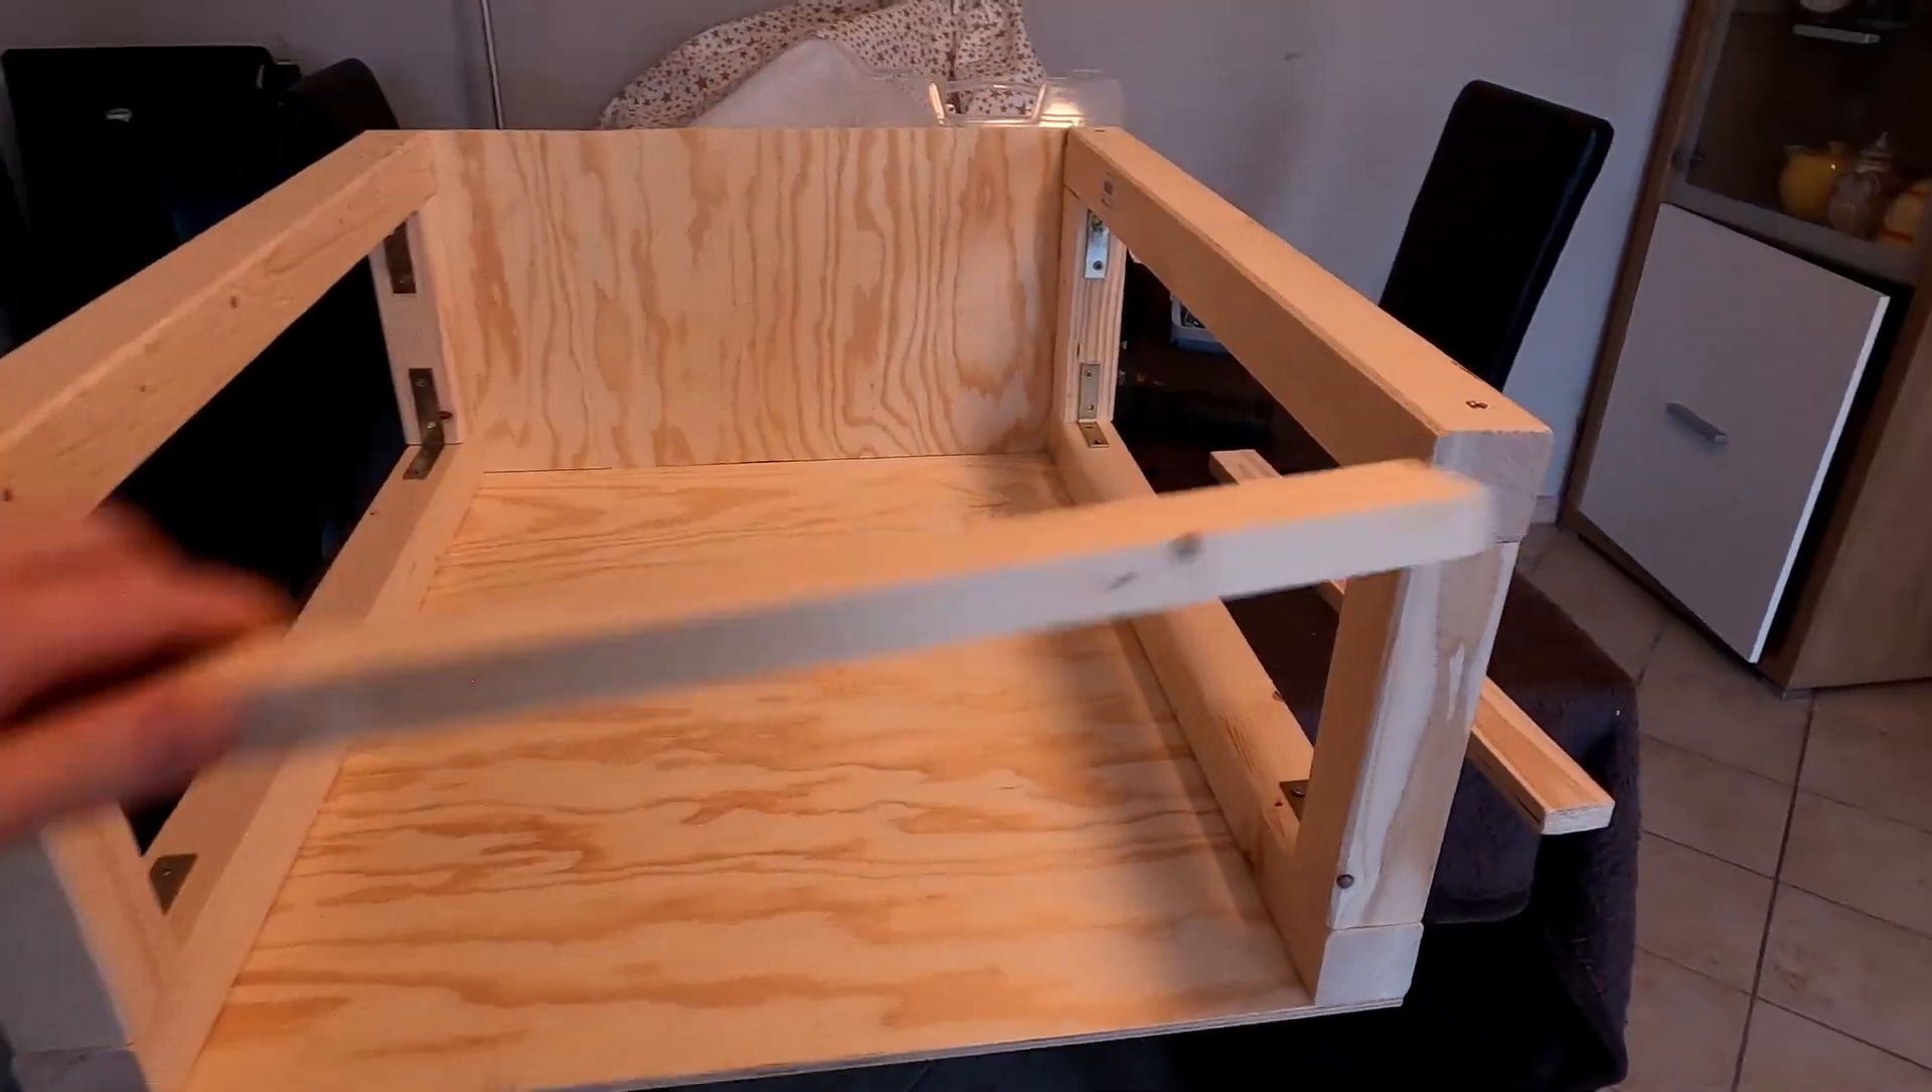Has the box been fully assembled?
No.